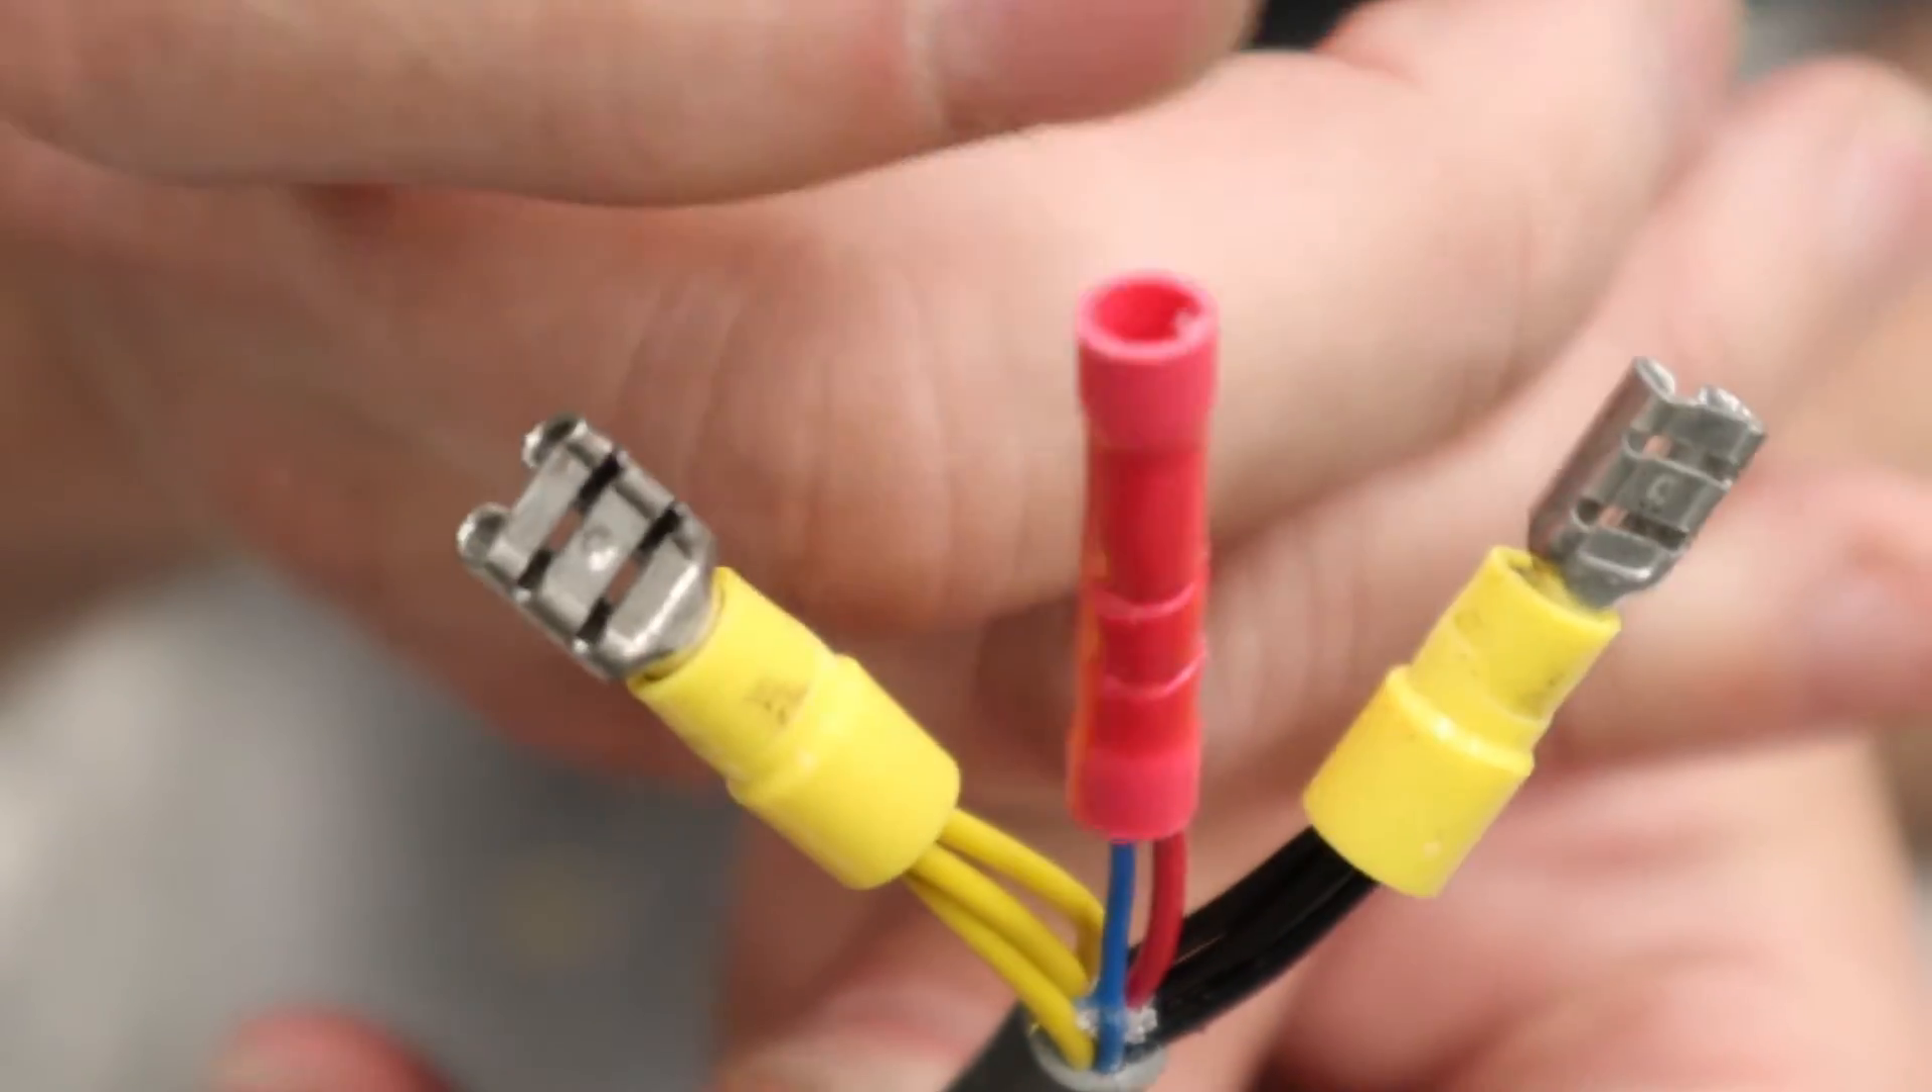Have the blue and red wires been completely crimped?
Yes.